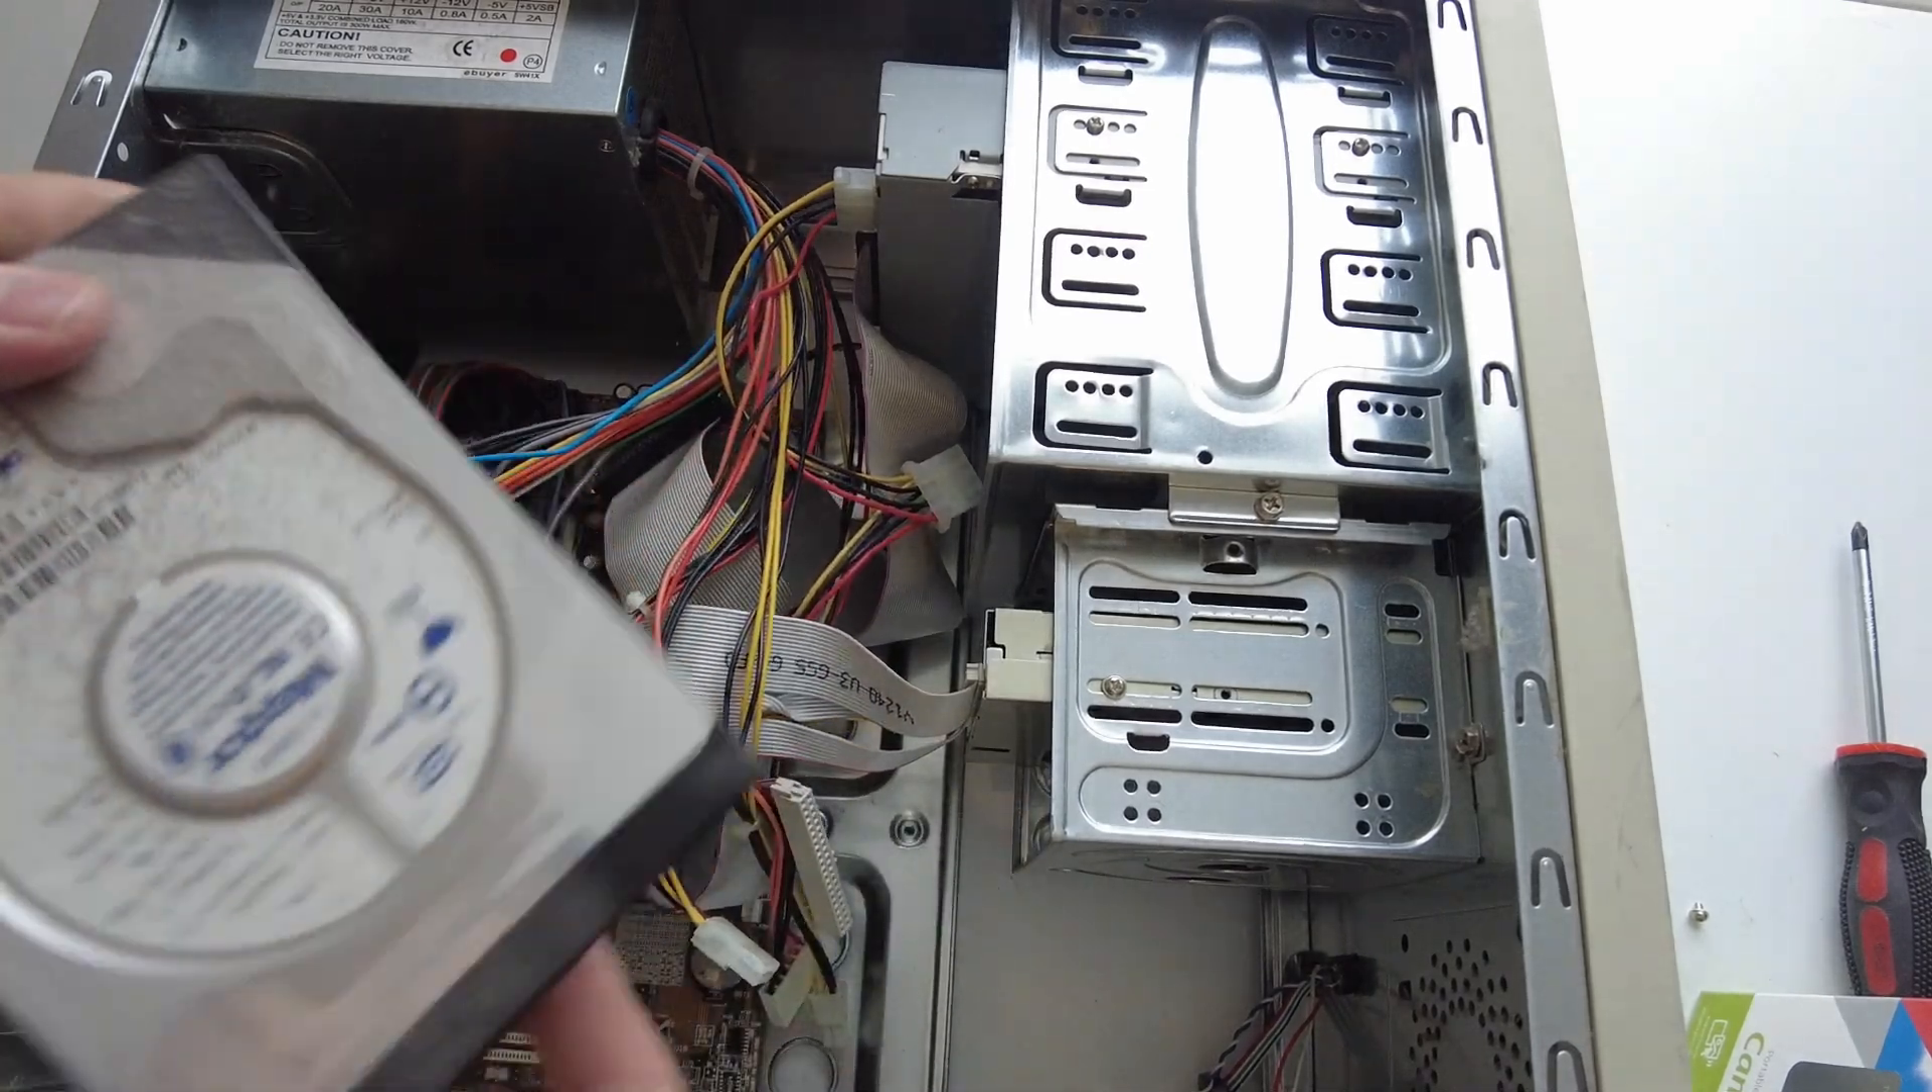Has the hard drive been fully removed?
Yes.